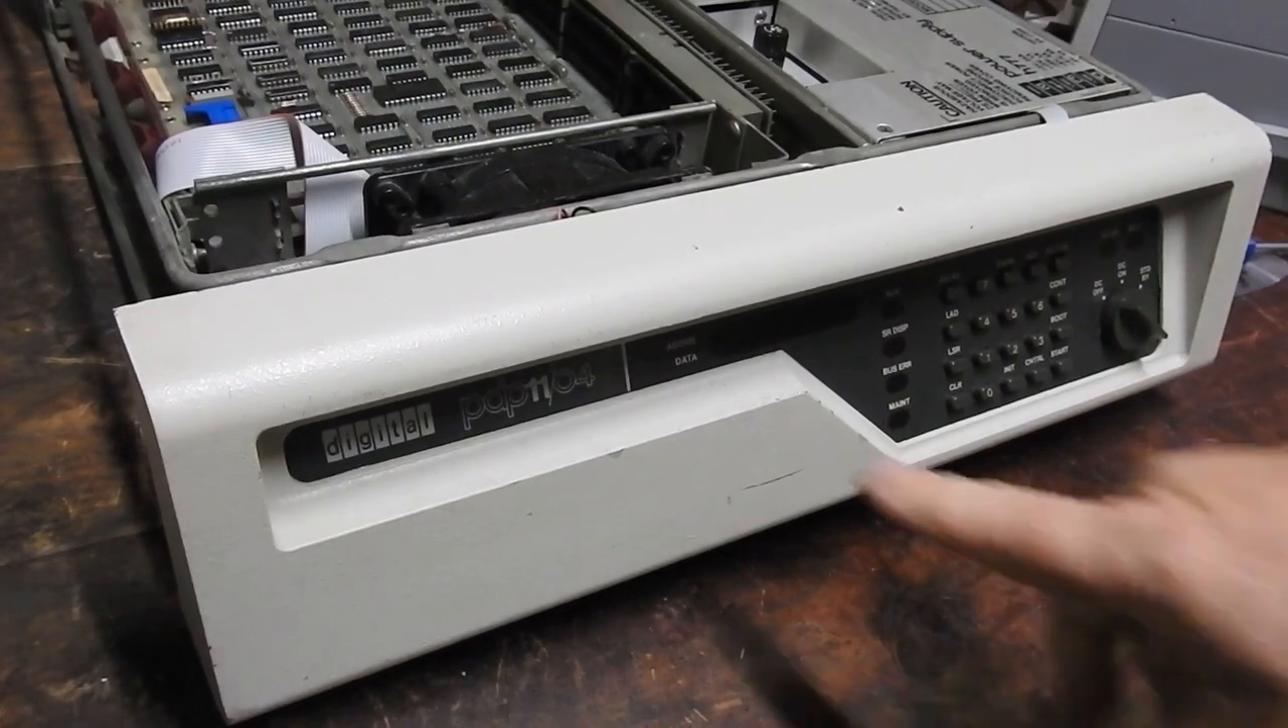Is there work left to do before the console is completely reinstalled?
No.